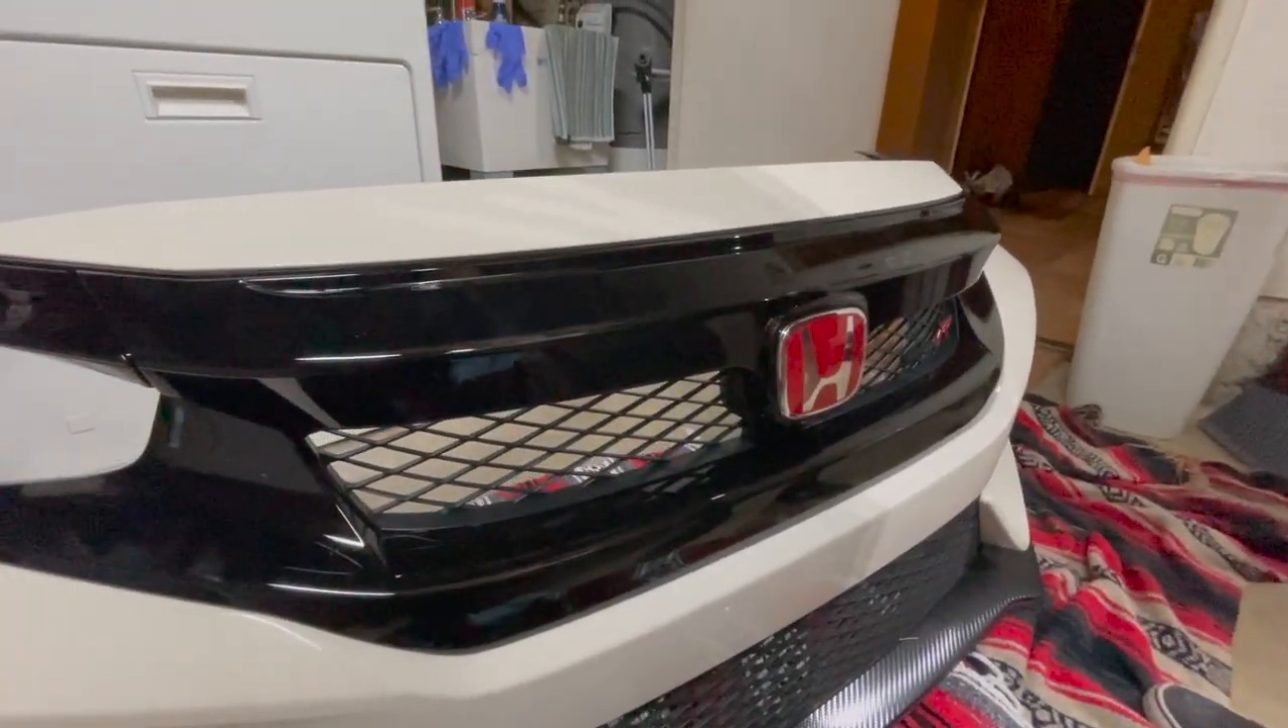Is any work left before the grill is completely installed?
No.